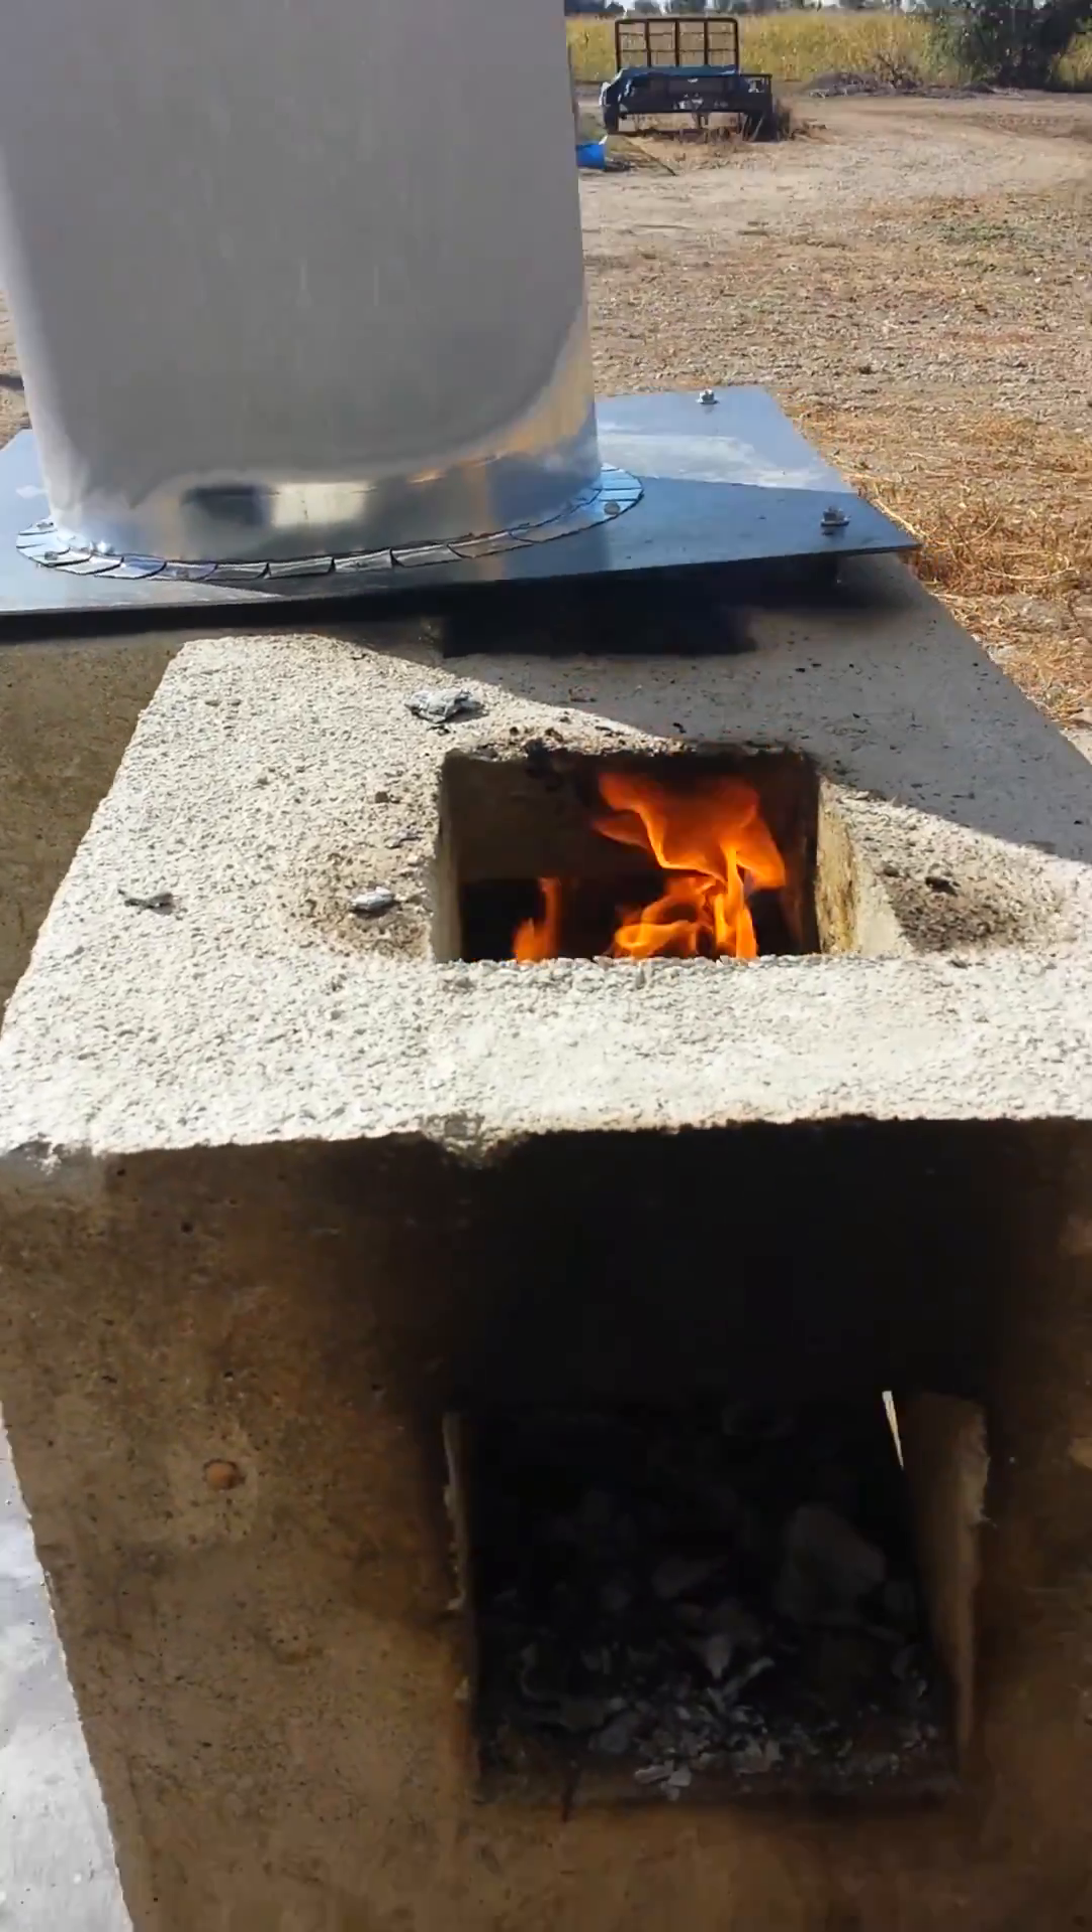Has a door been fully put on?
No.